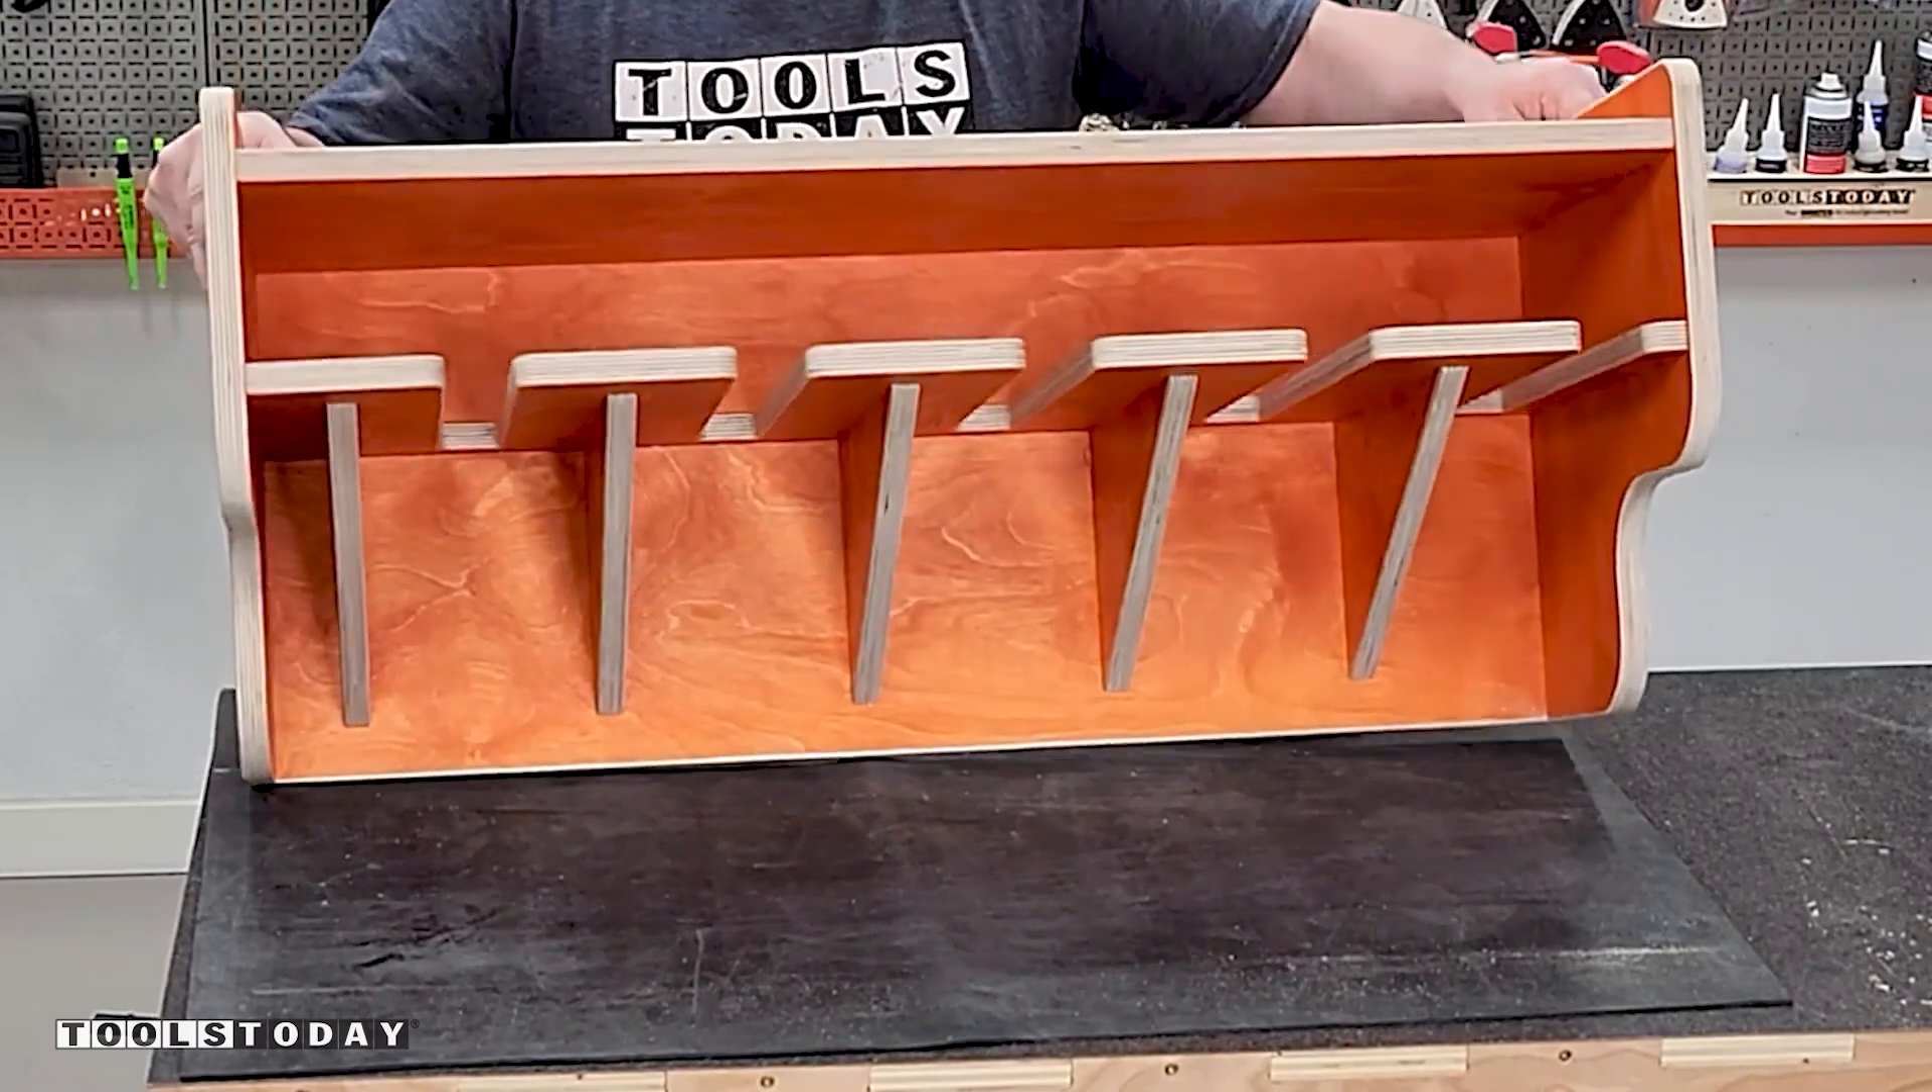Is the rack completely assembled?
Yes.